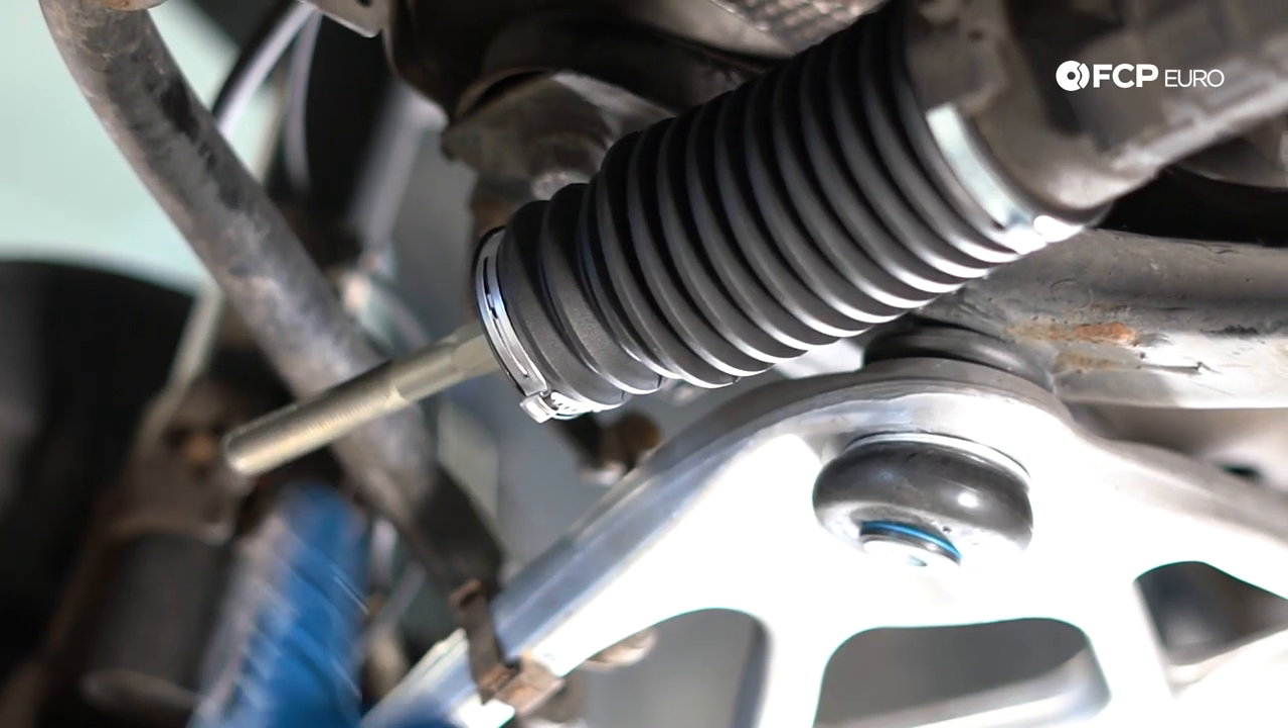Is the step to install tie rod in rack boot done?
Yes.